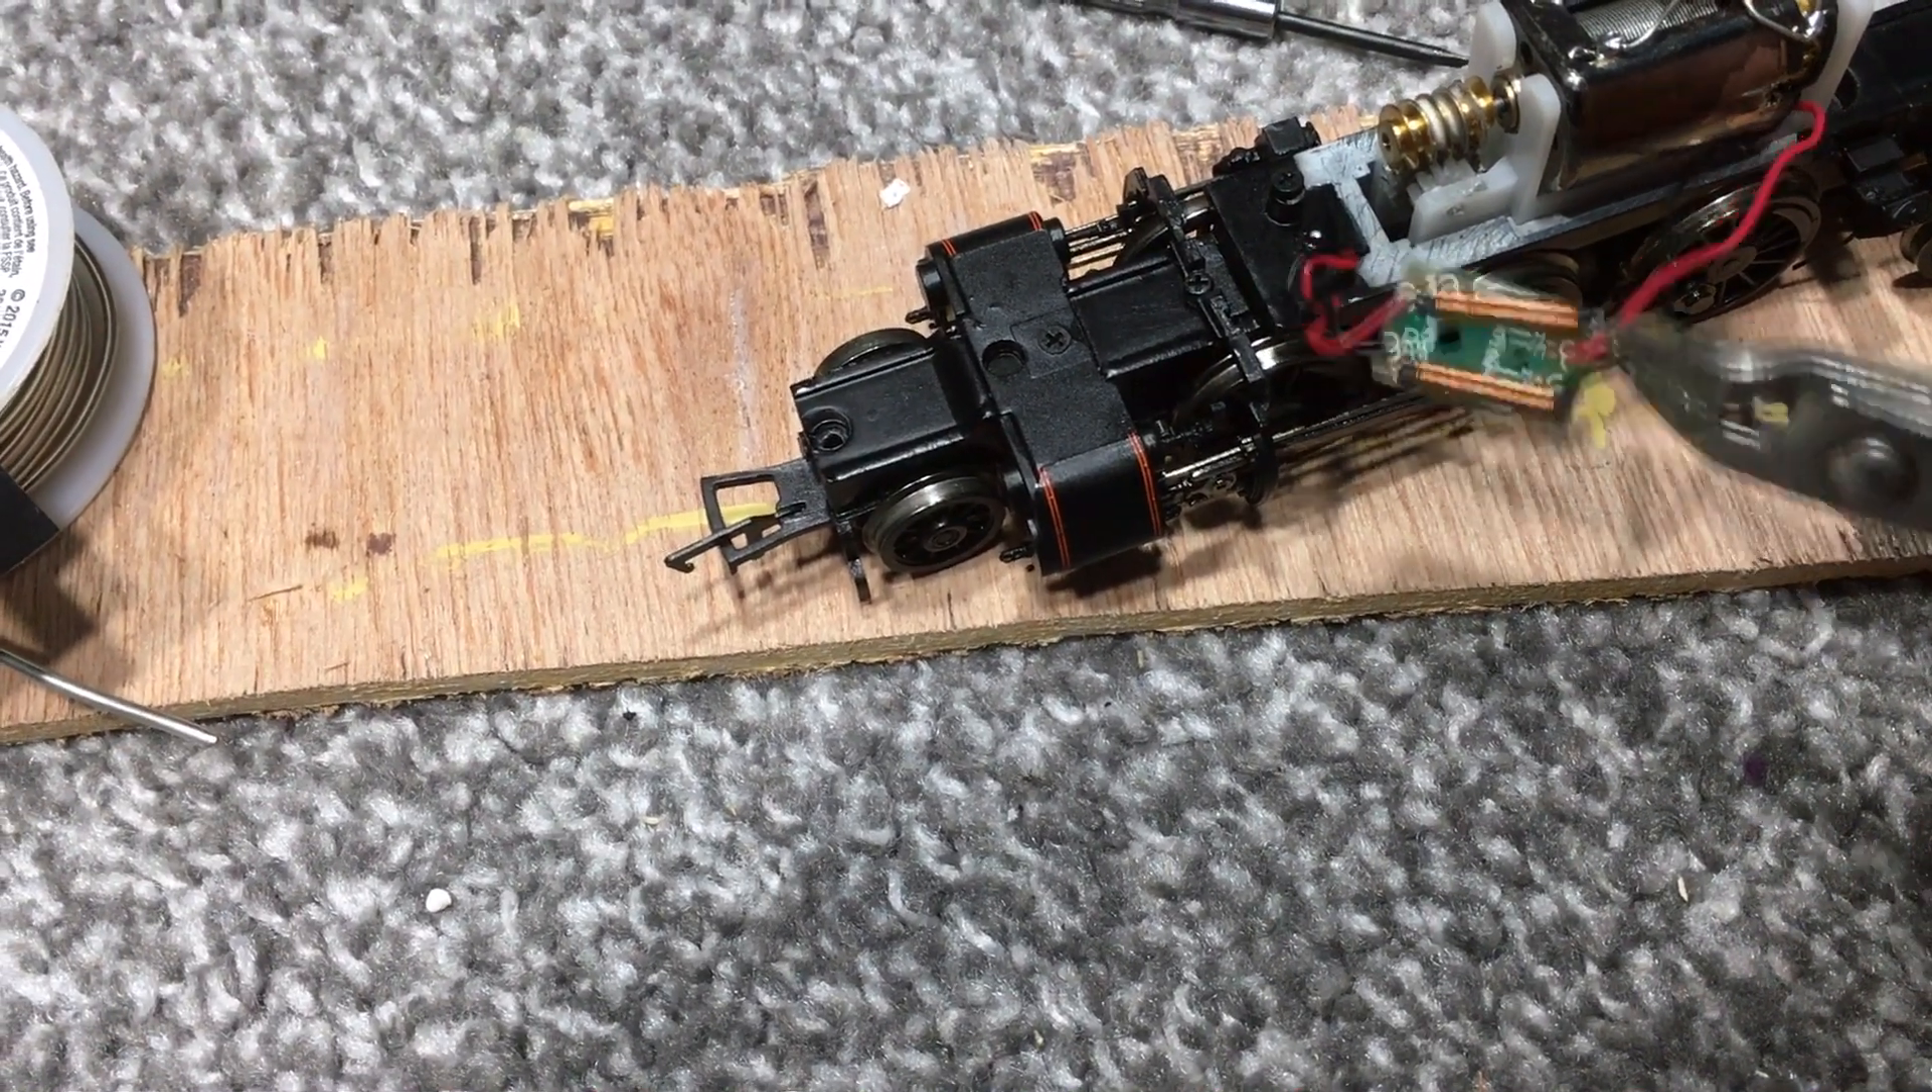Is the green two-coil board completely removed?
No.